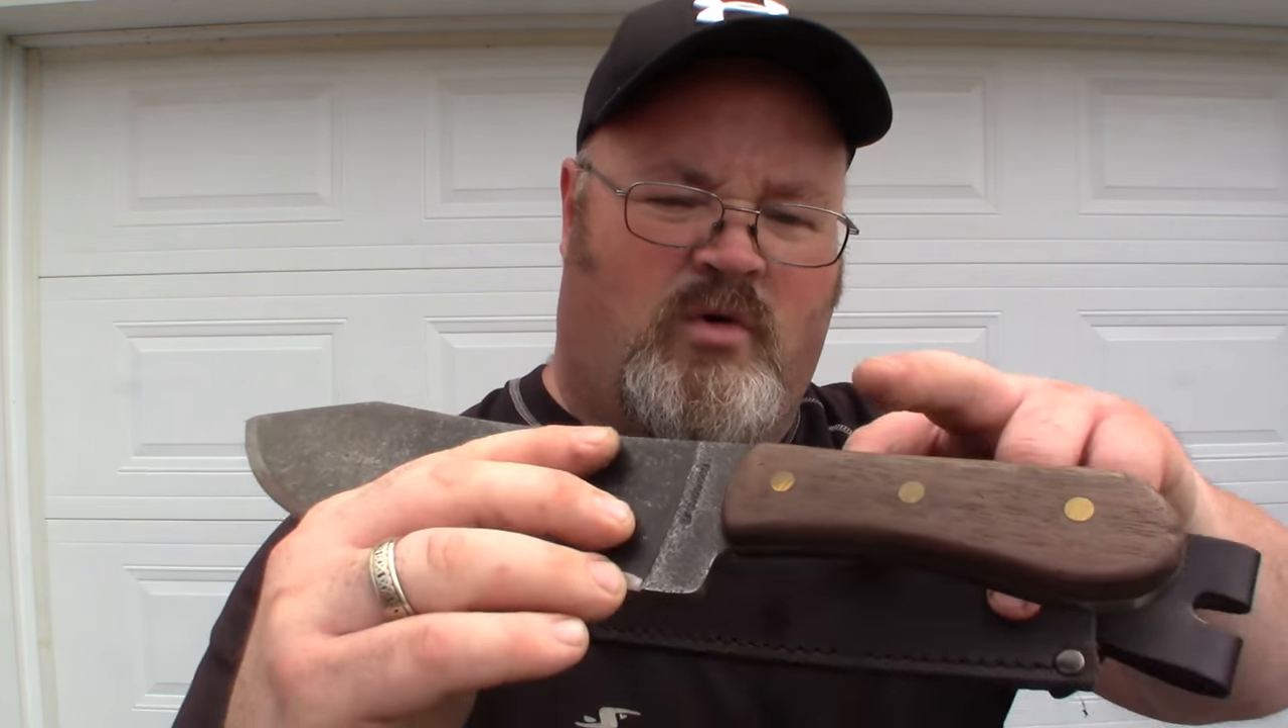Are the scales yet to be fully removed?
Yes.